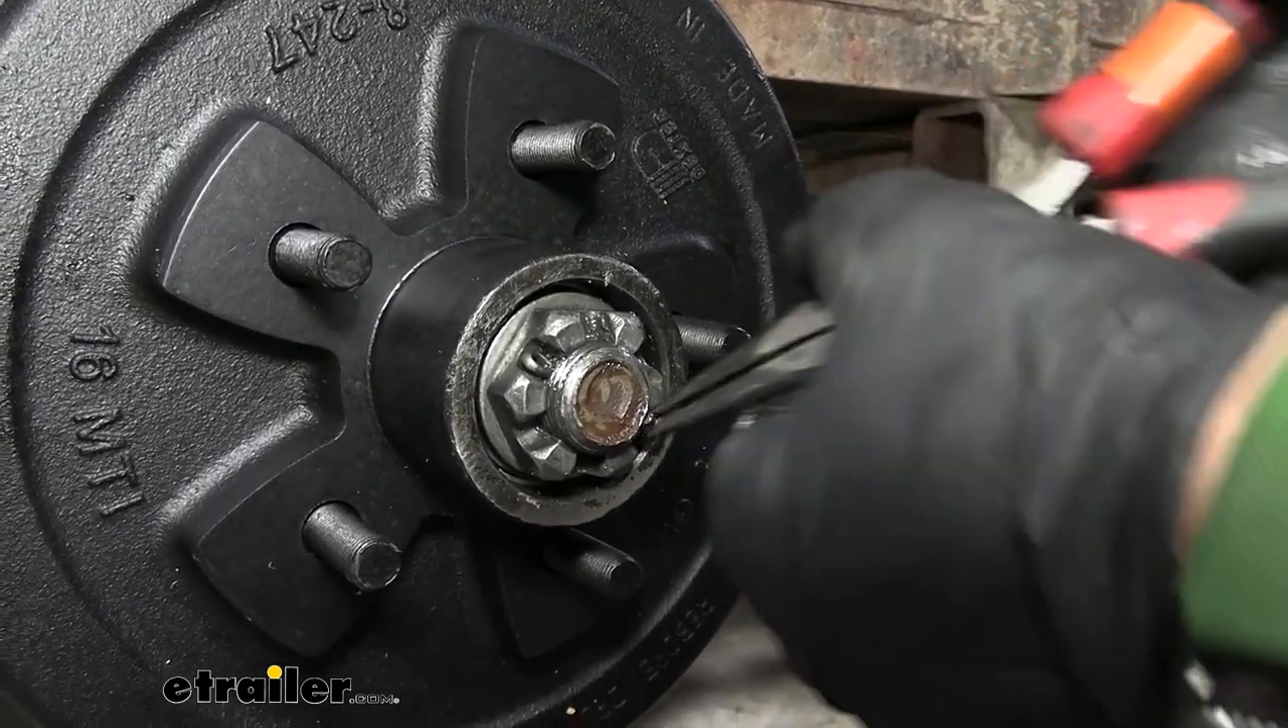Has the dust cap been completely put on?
No.